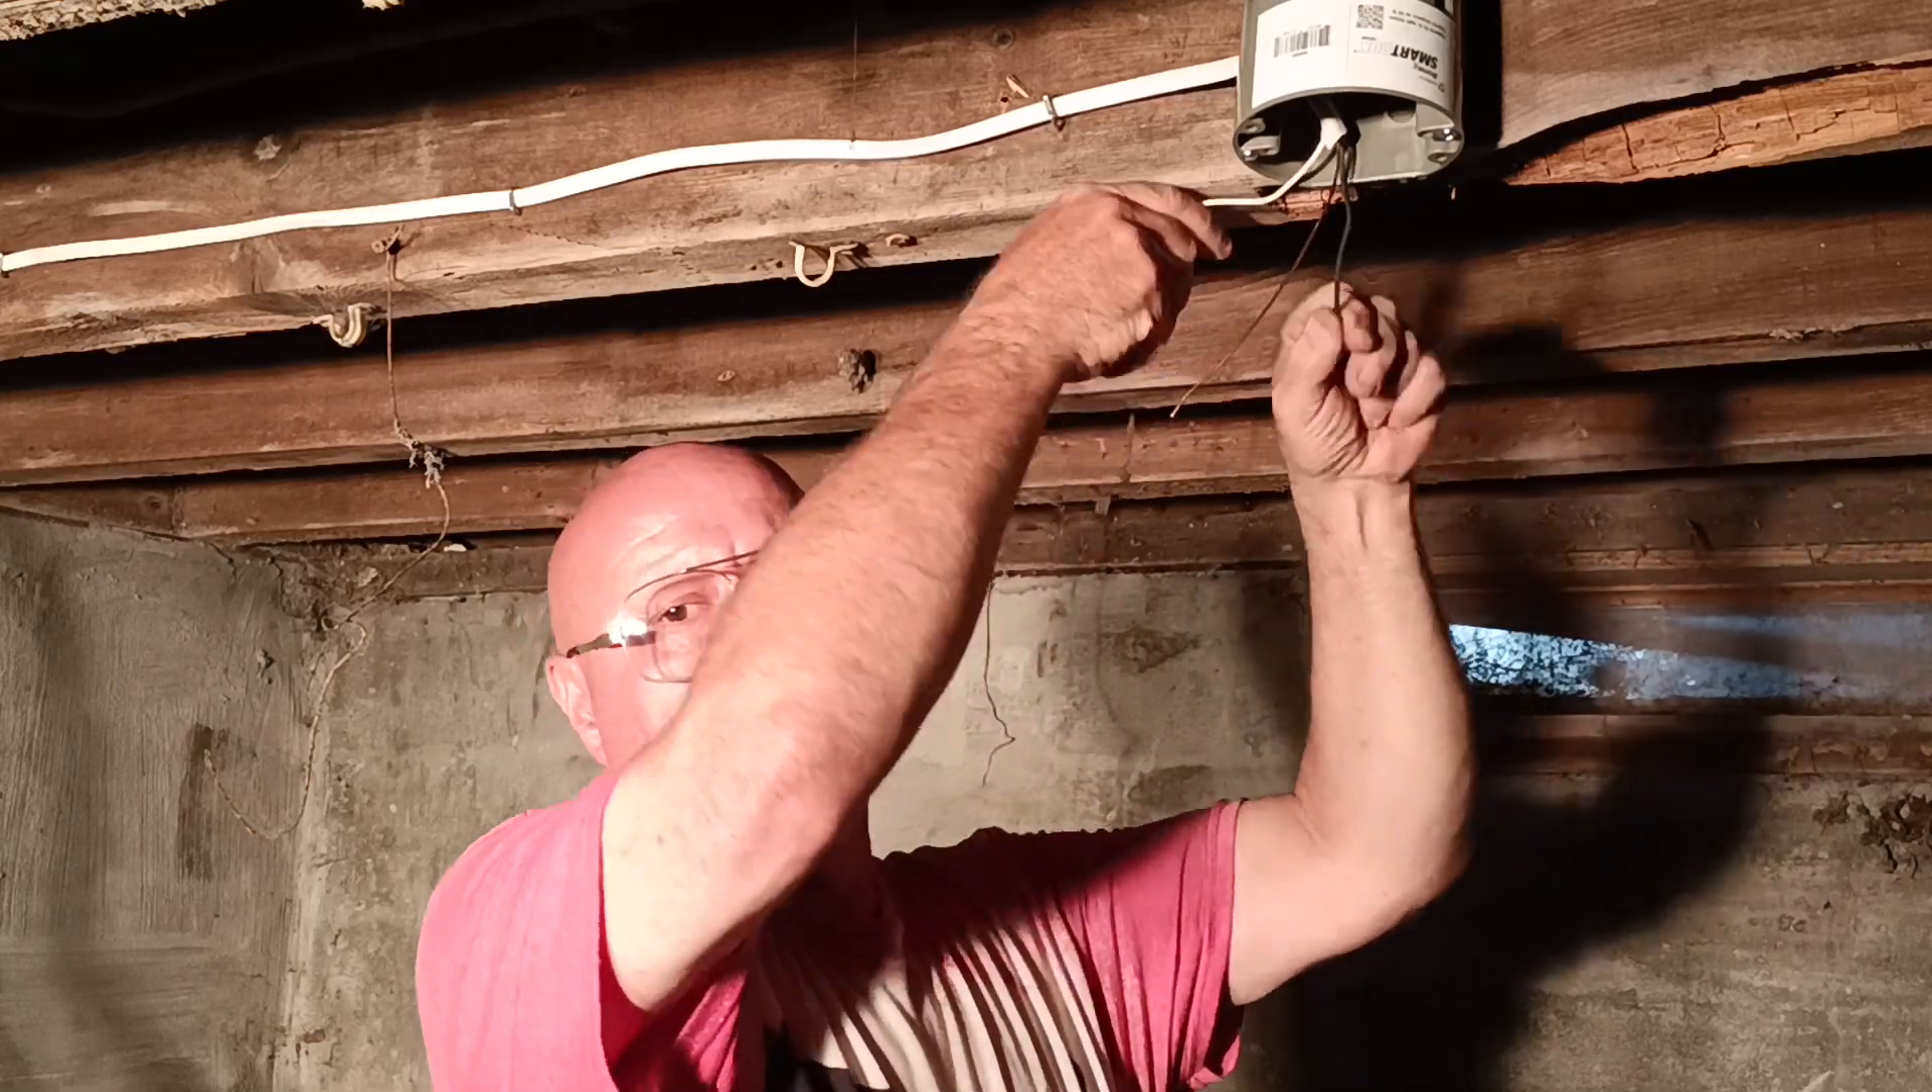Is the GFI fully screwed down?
No.